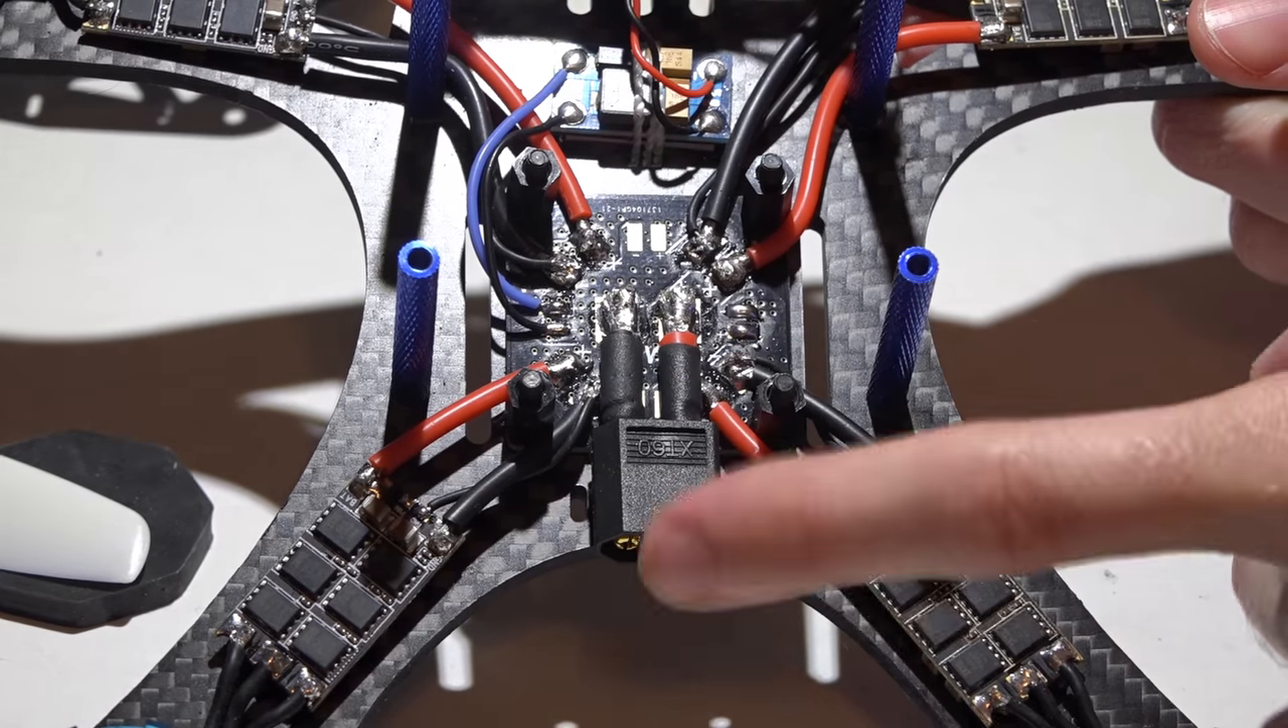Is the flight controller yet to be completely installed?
Yes.